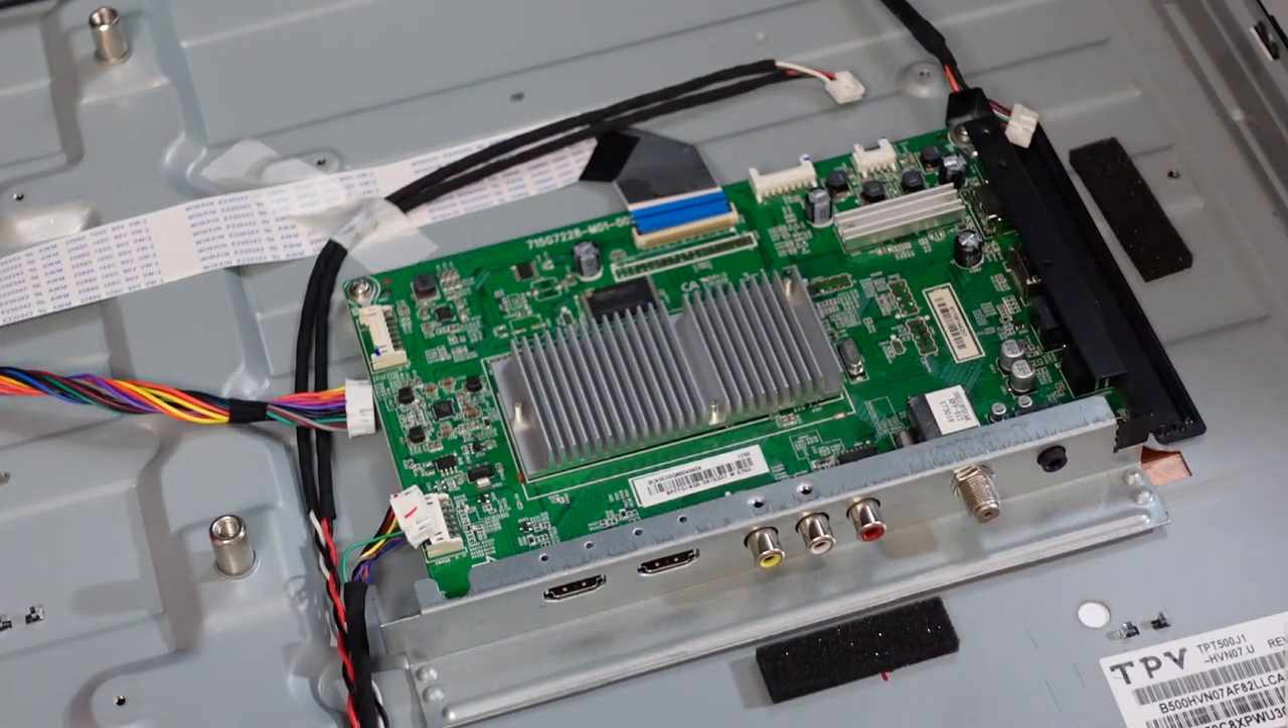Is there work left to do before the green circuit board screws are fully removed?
Yes.